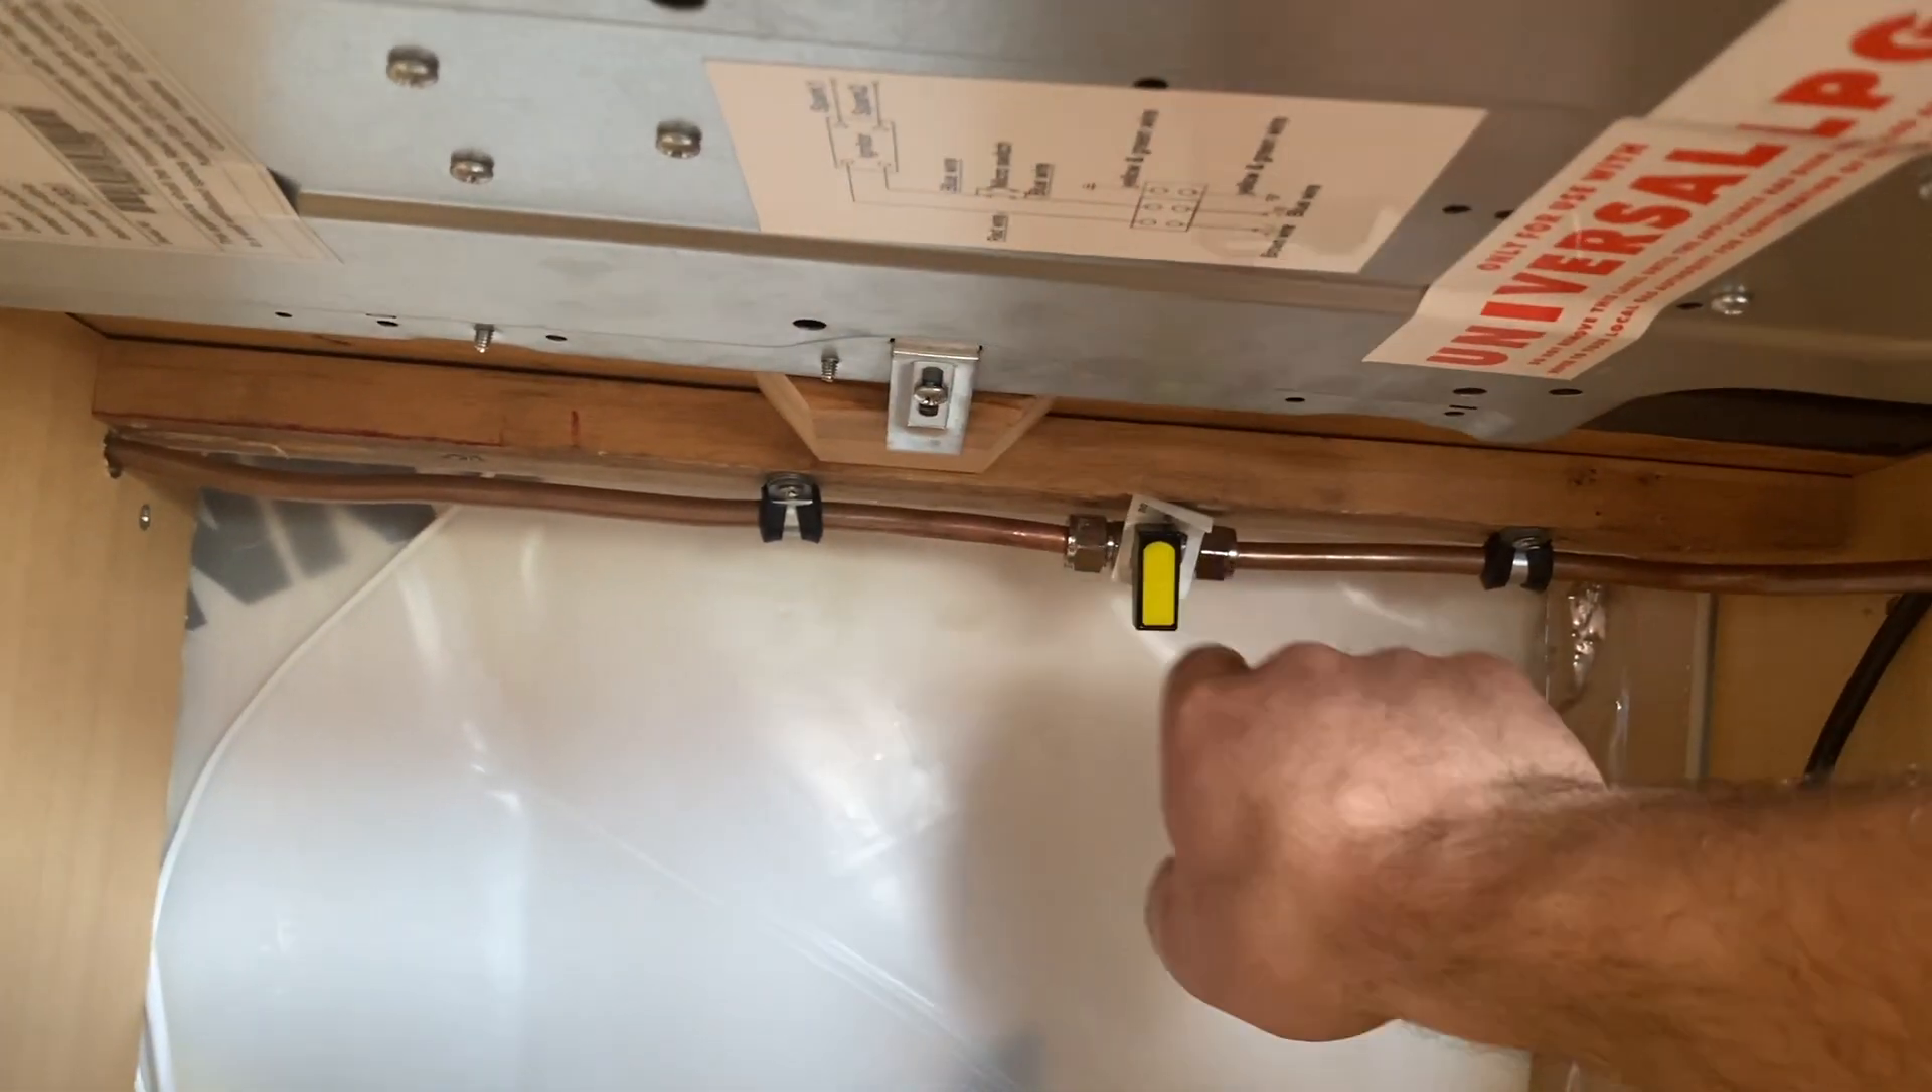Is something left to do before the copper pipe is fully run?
No.